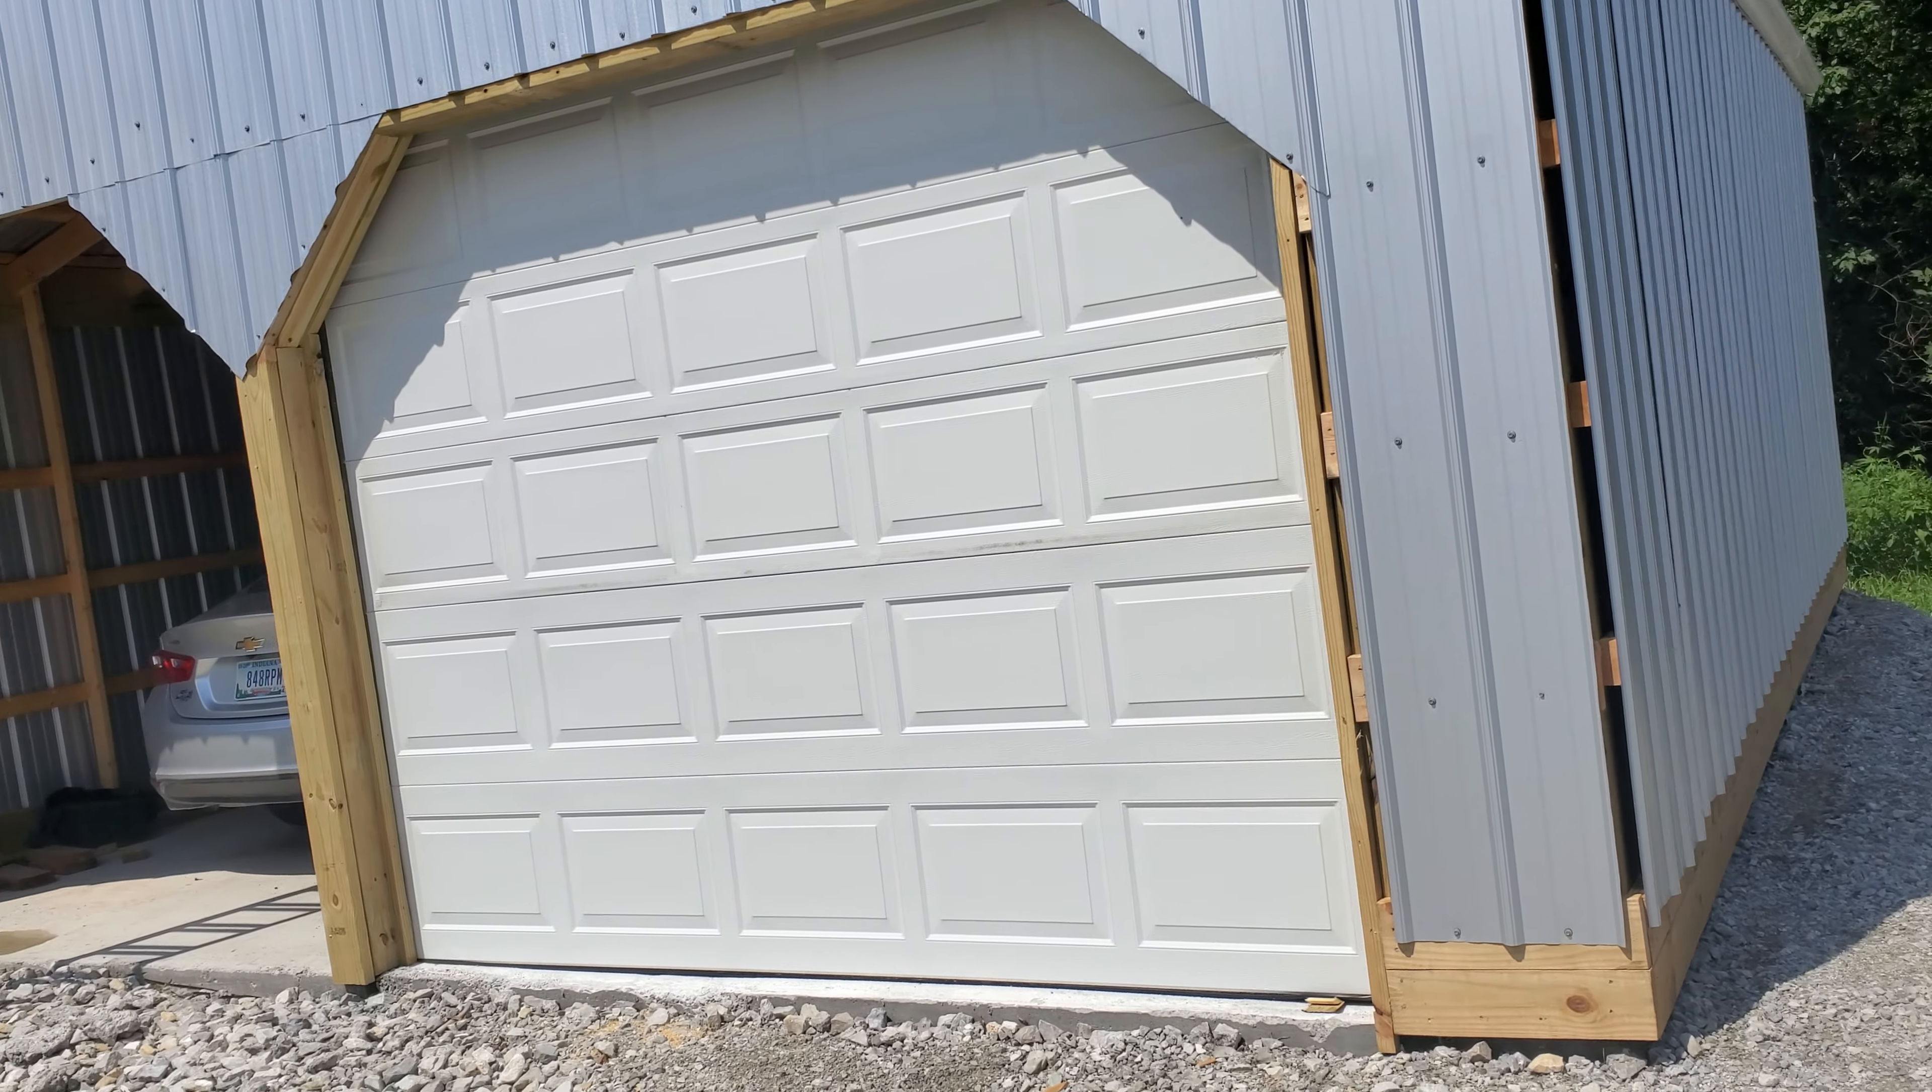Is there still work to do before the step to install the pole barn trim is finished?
Yes.